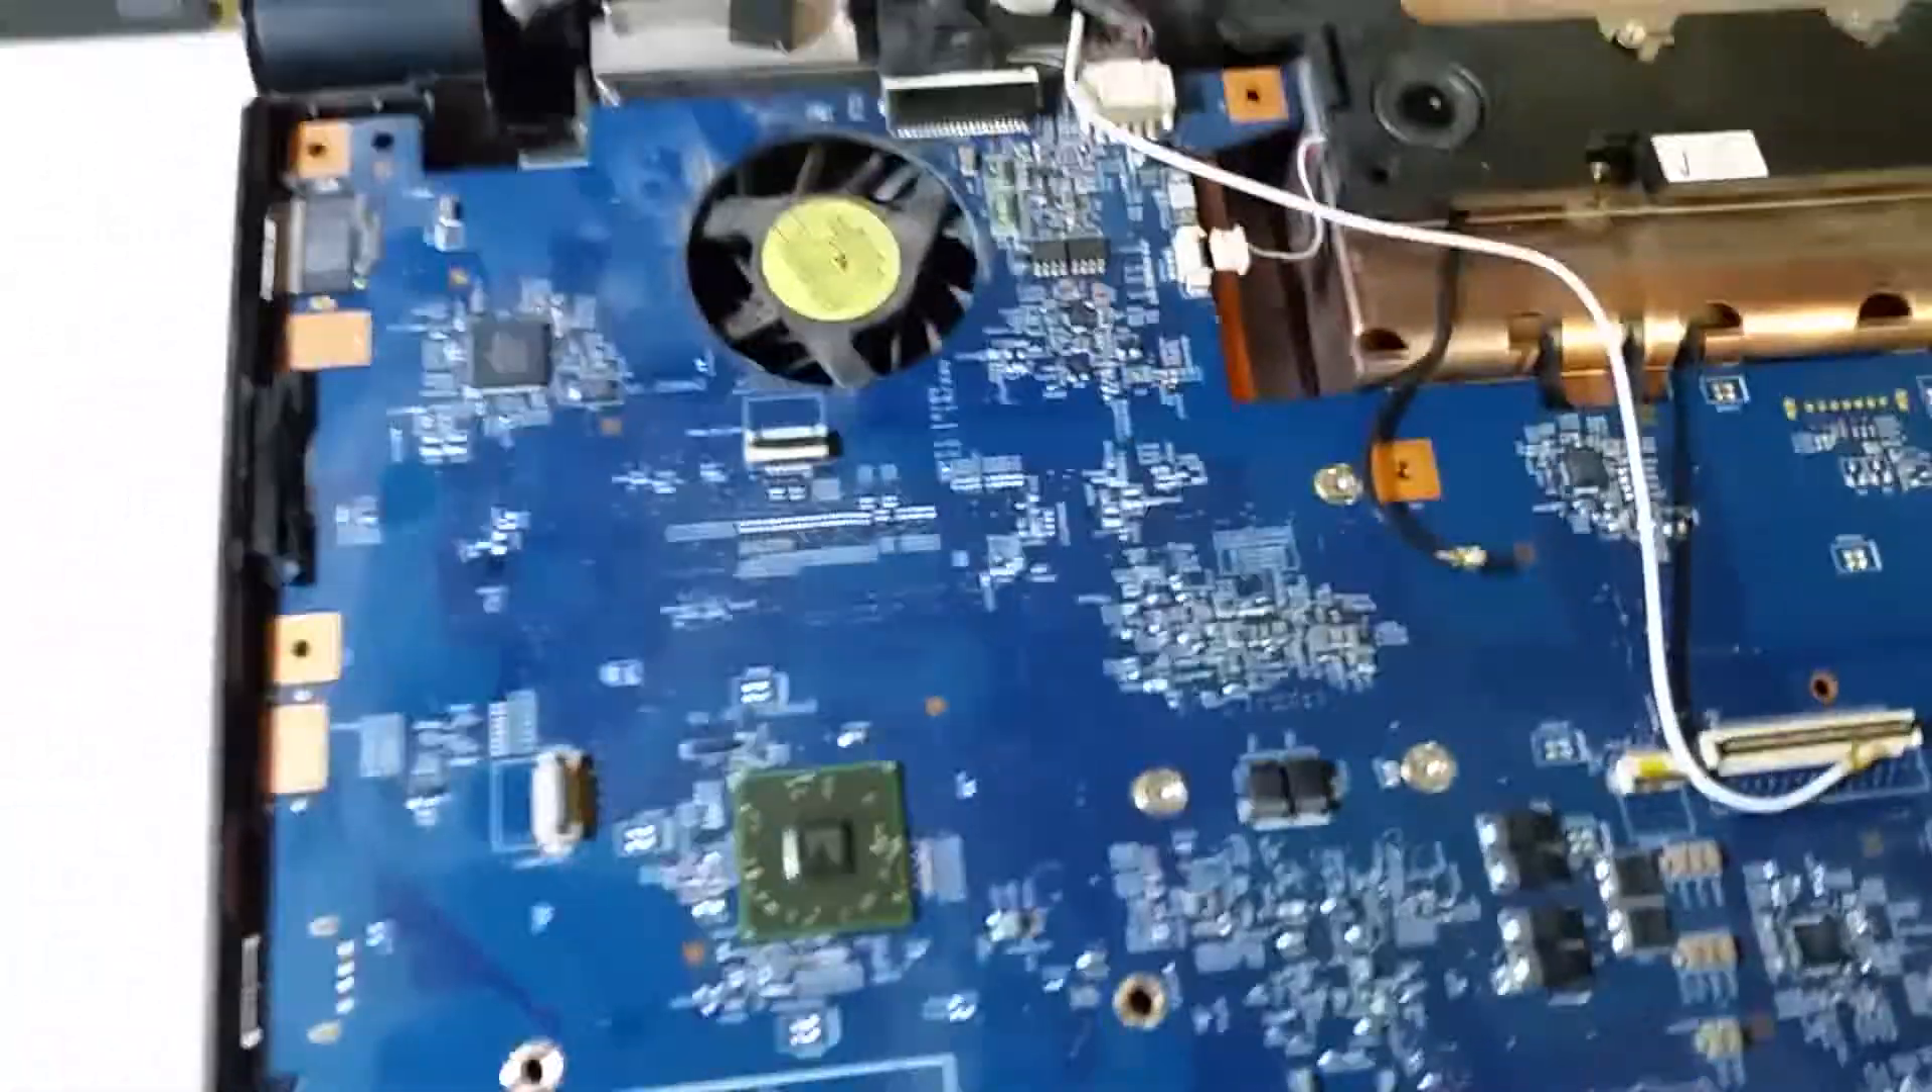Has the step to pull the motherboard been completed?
No.